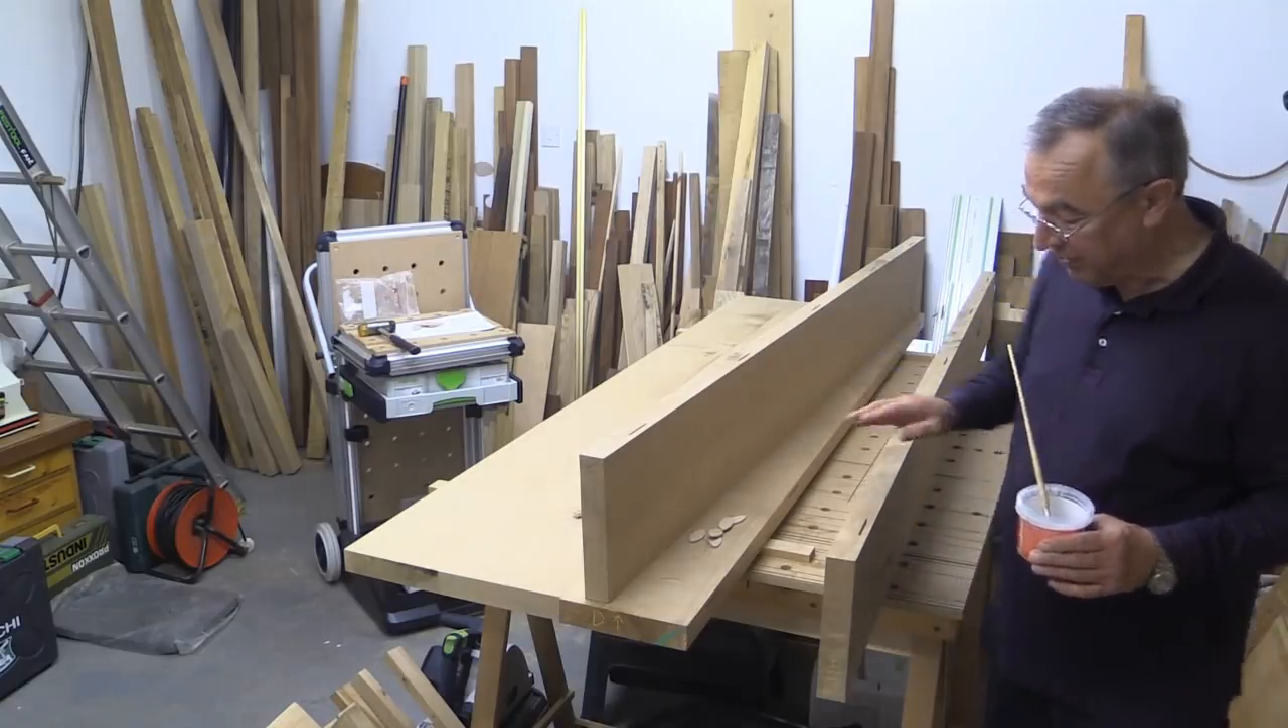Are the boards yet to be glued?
Yes.